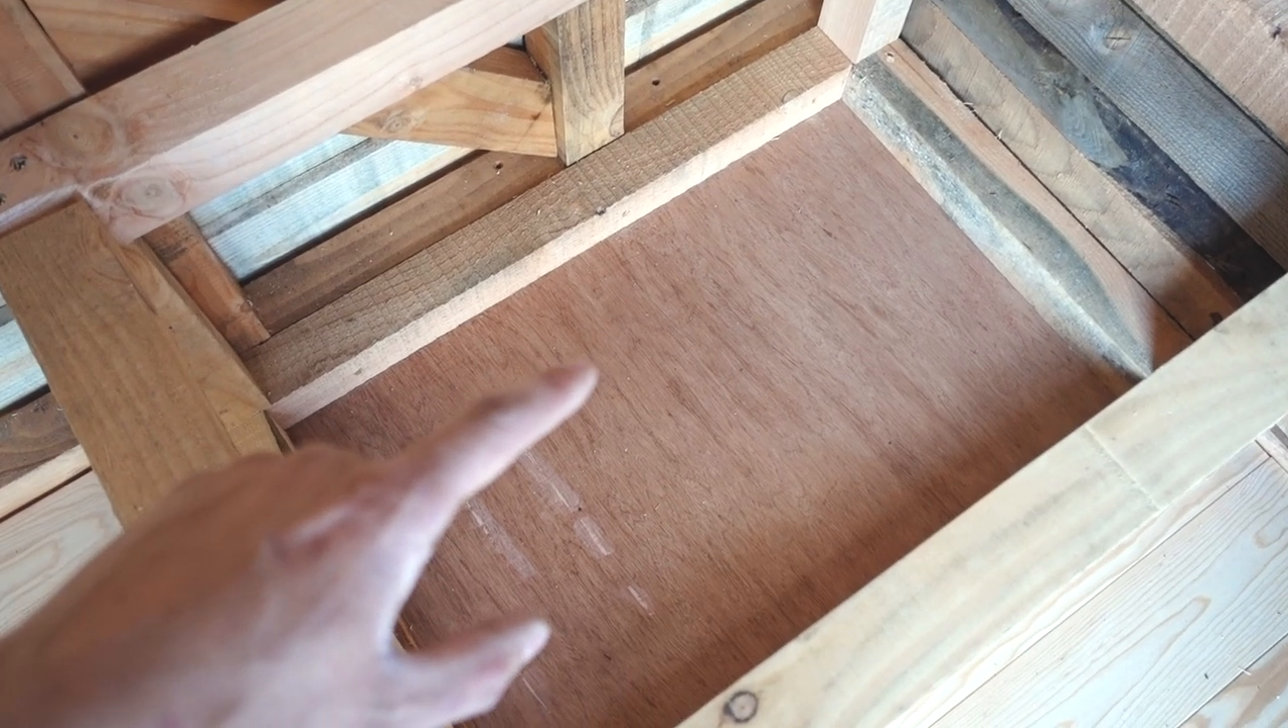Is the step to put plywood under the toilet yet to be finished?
No.